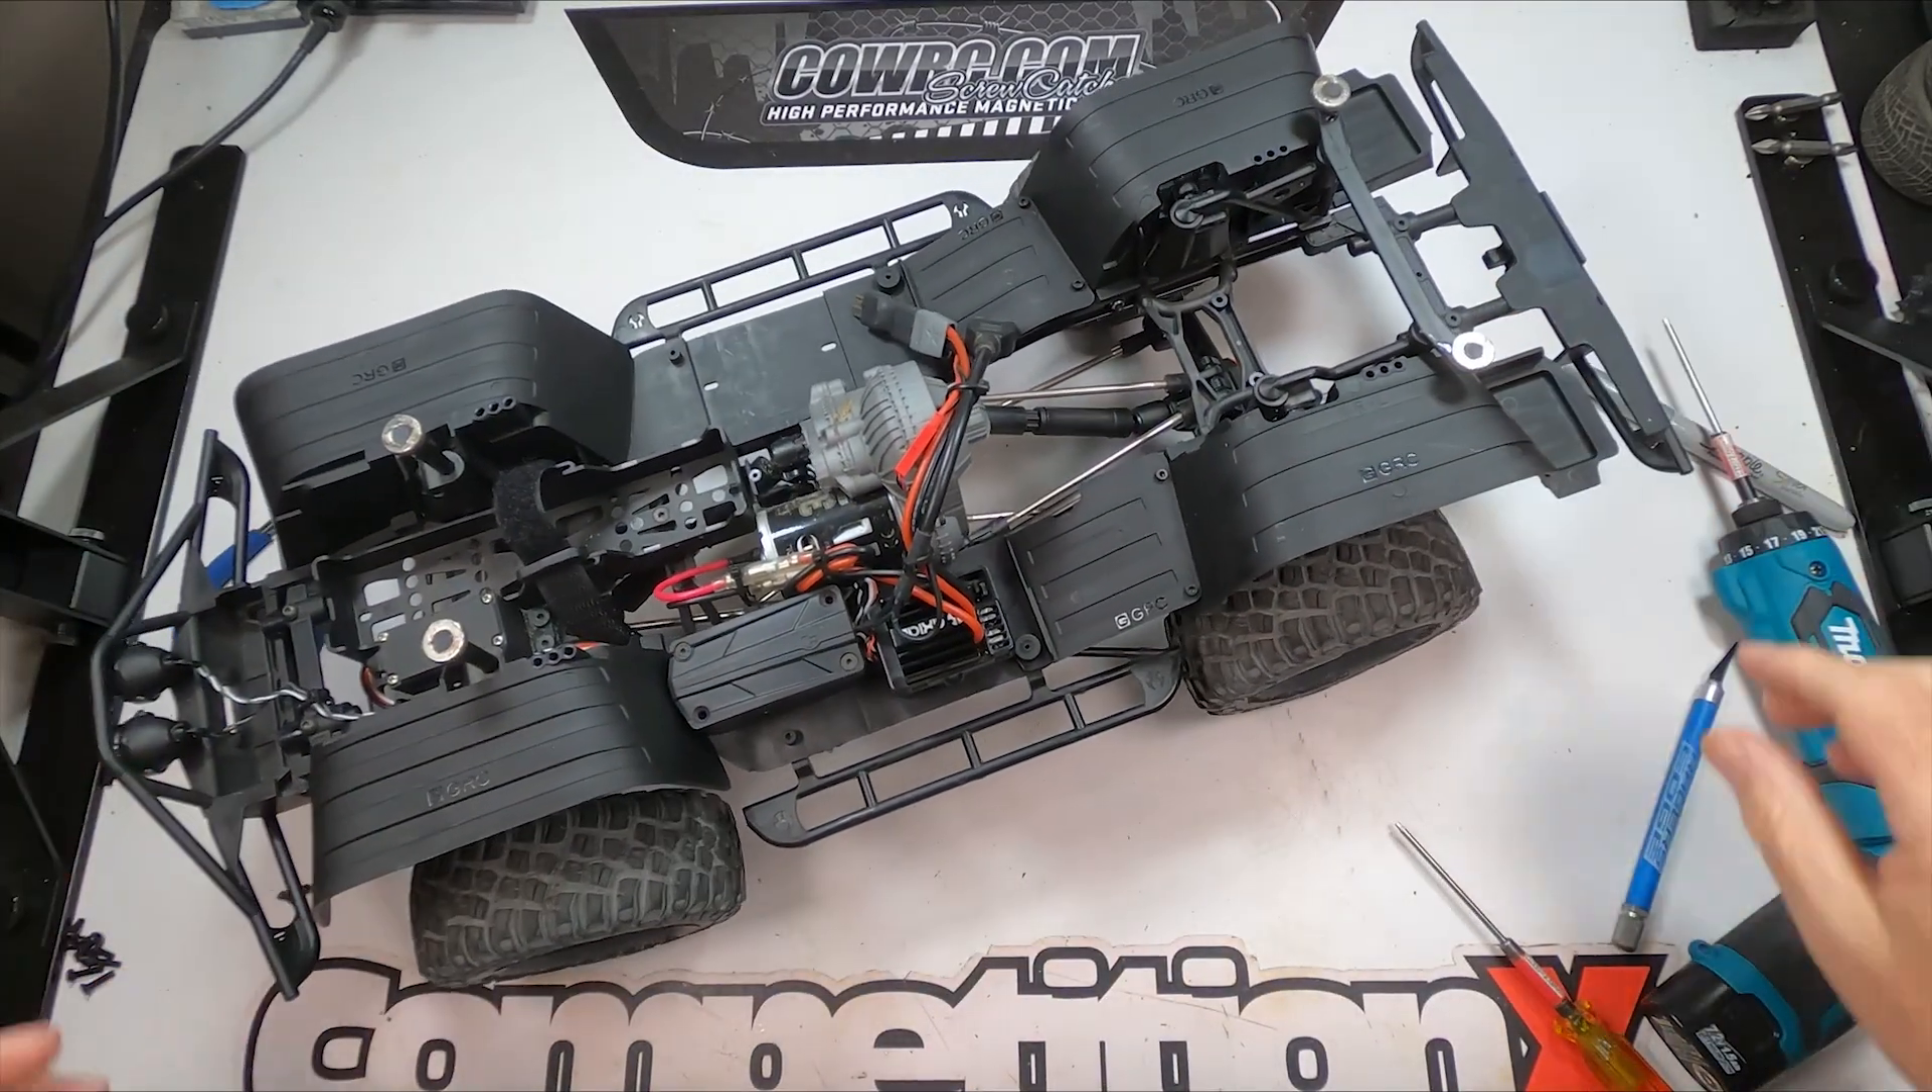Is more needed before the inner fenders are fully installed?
No.